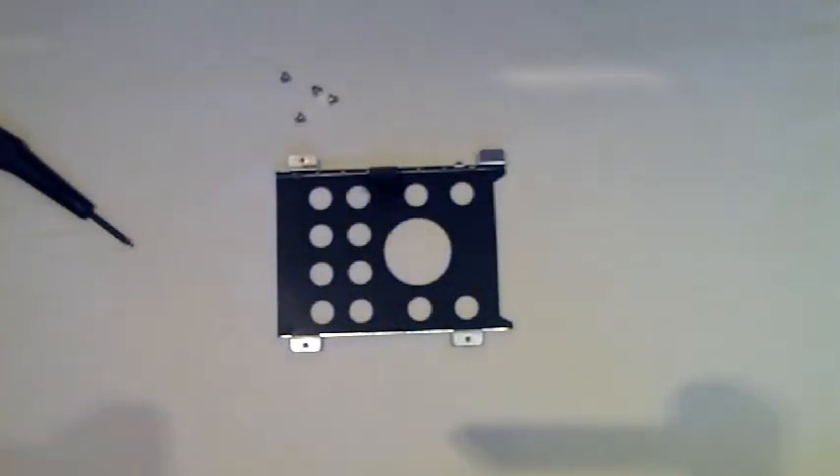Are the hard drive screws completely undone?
Yes.